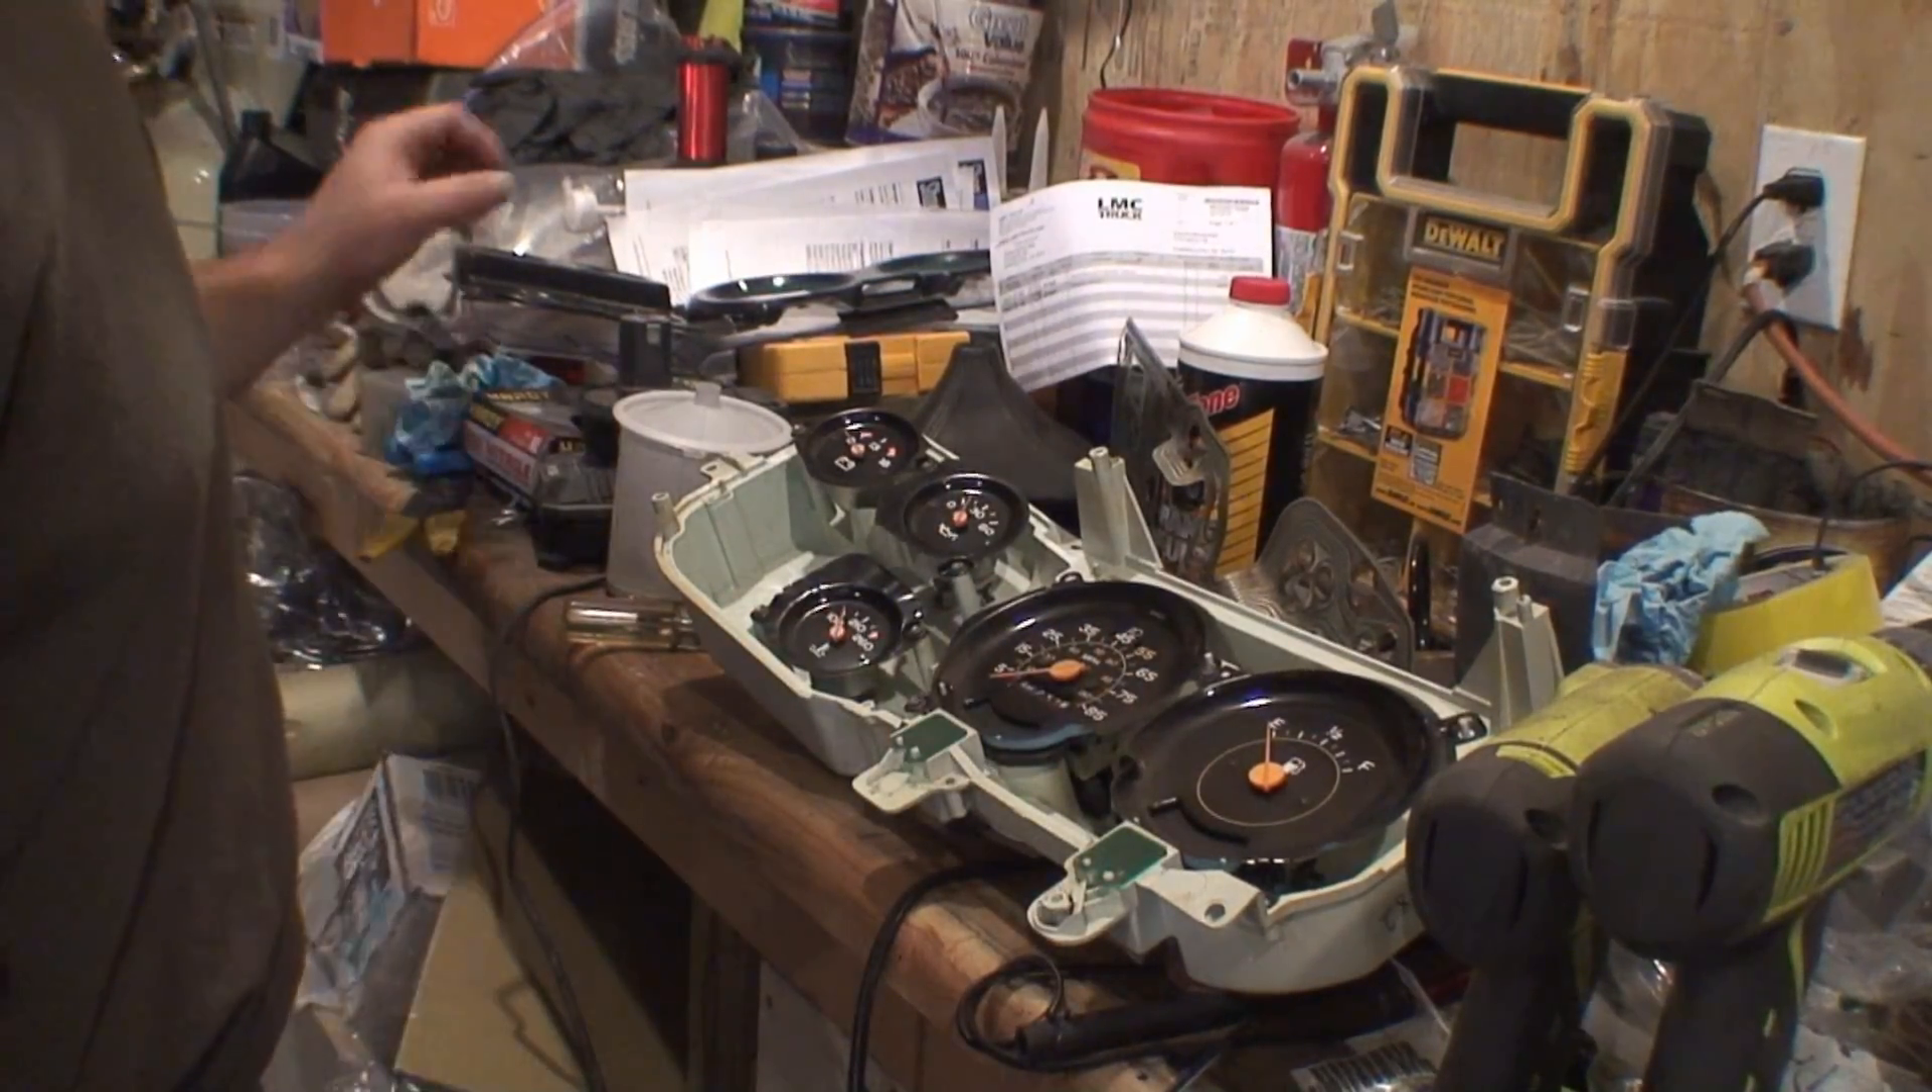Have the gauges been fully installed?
Yes.